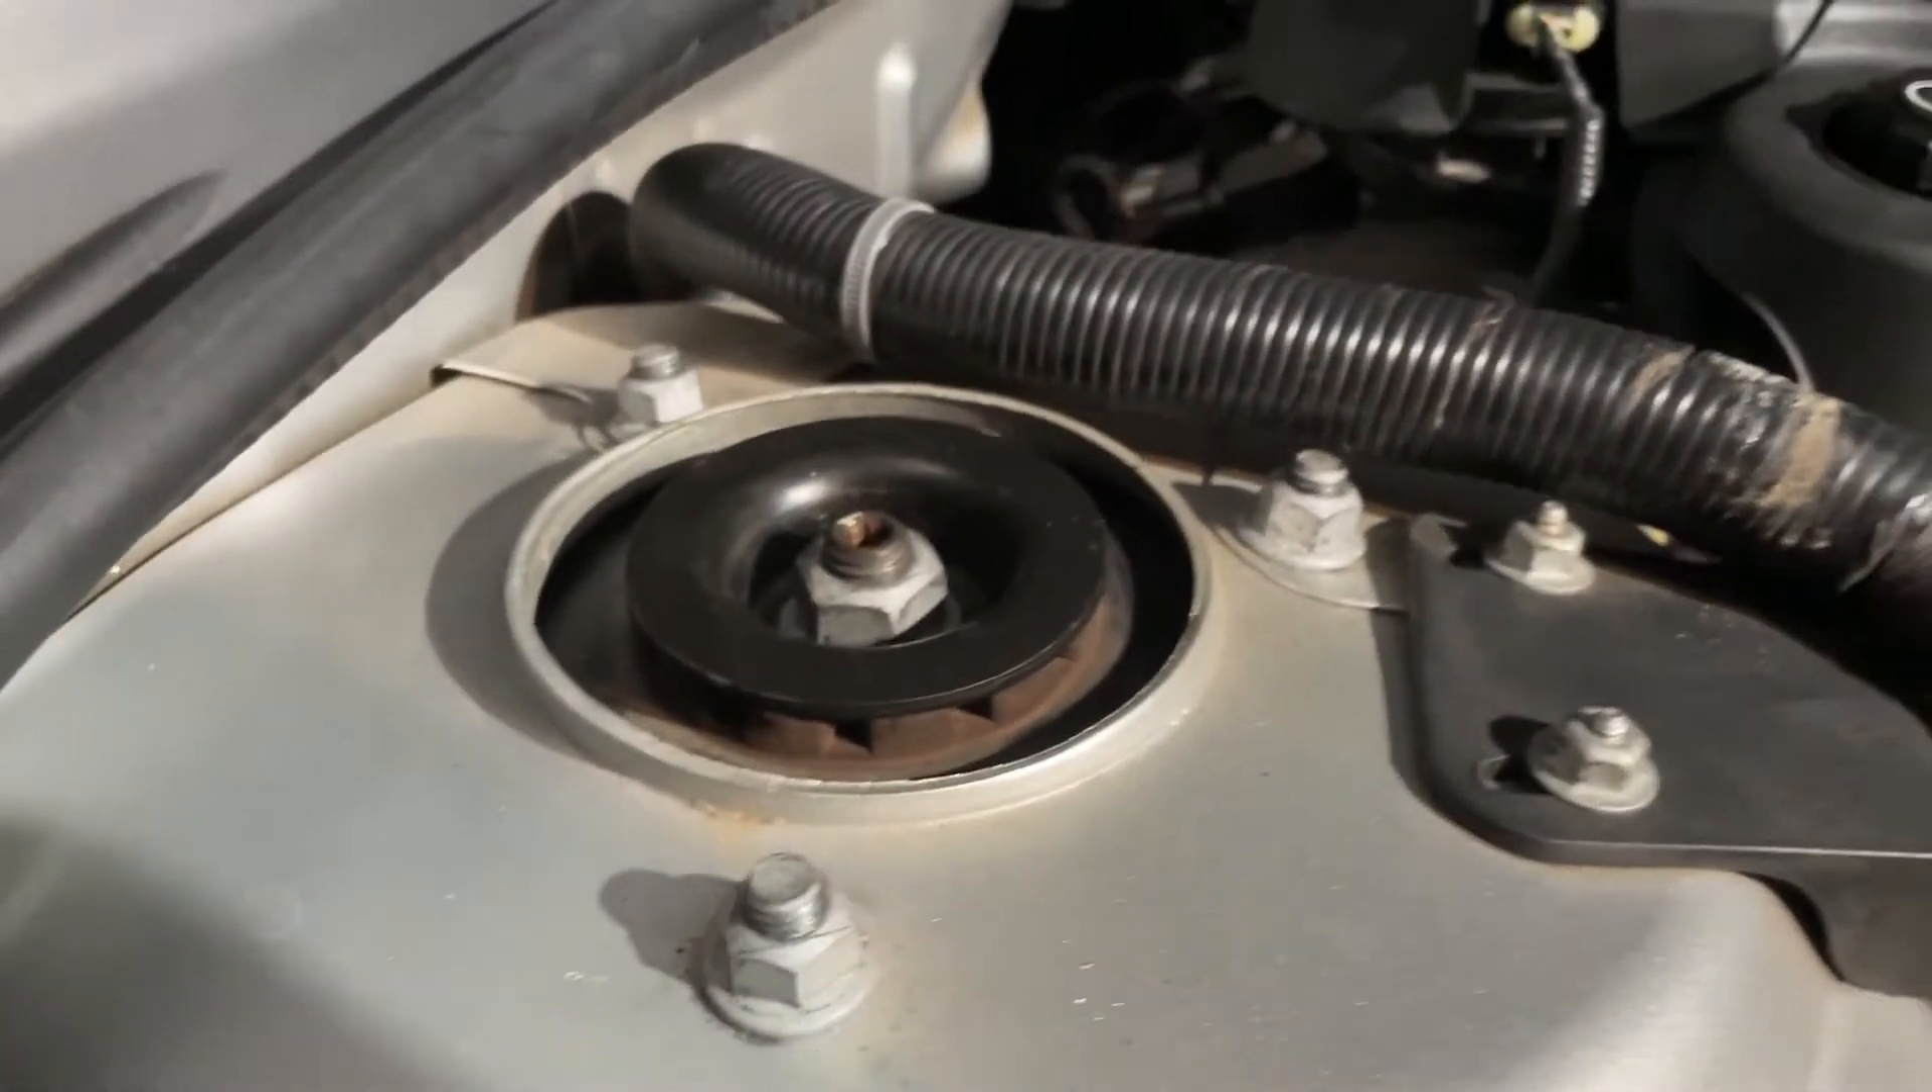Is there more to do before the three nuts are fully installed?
No.